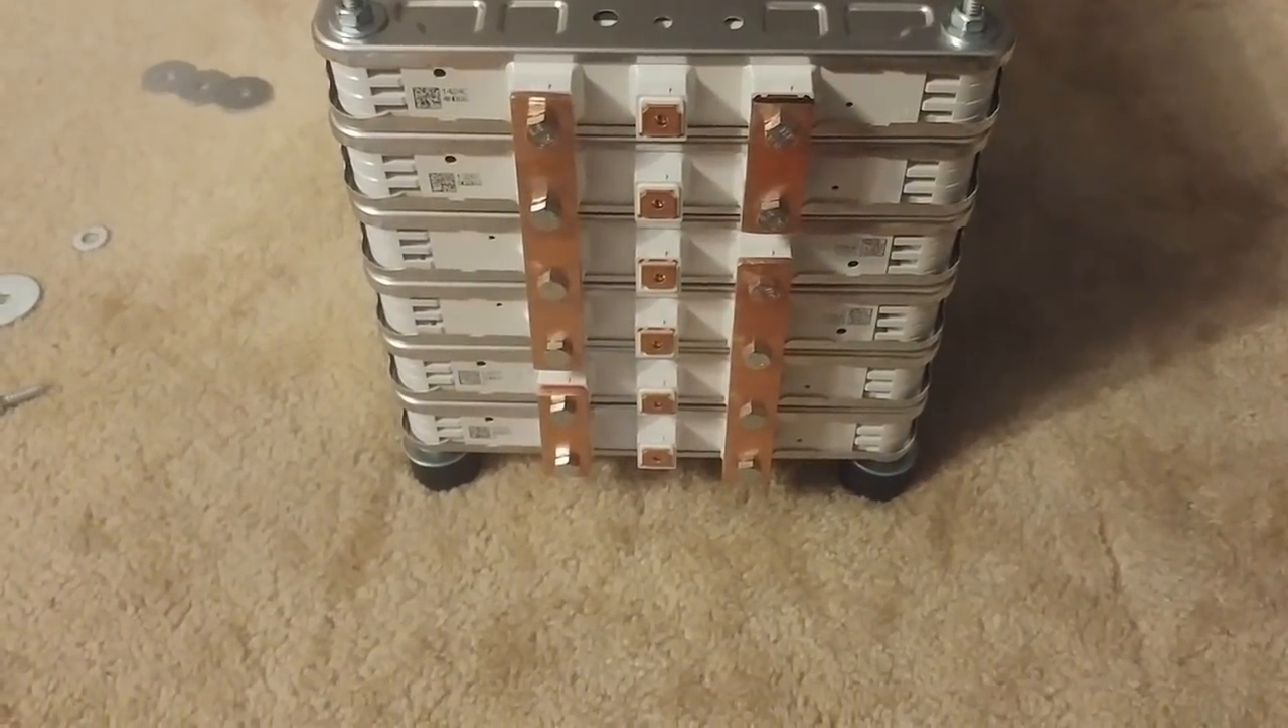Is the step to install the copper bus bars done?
Yes.